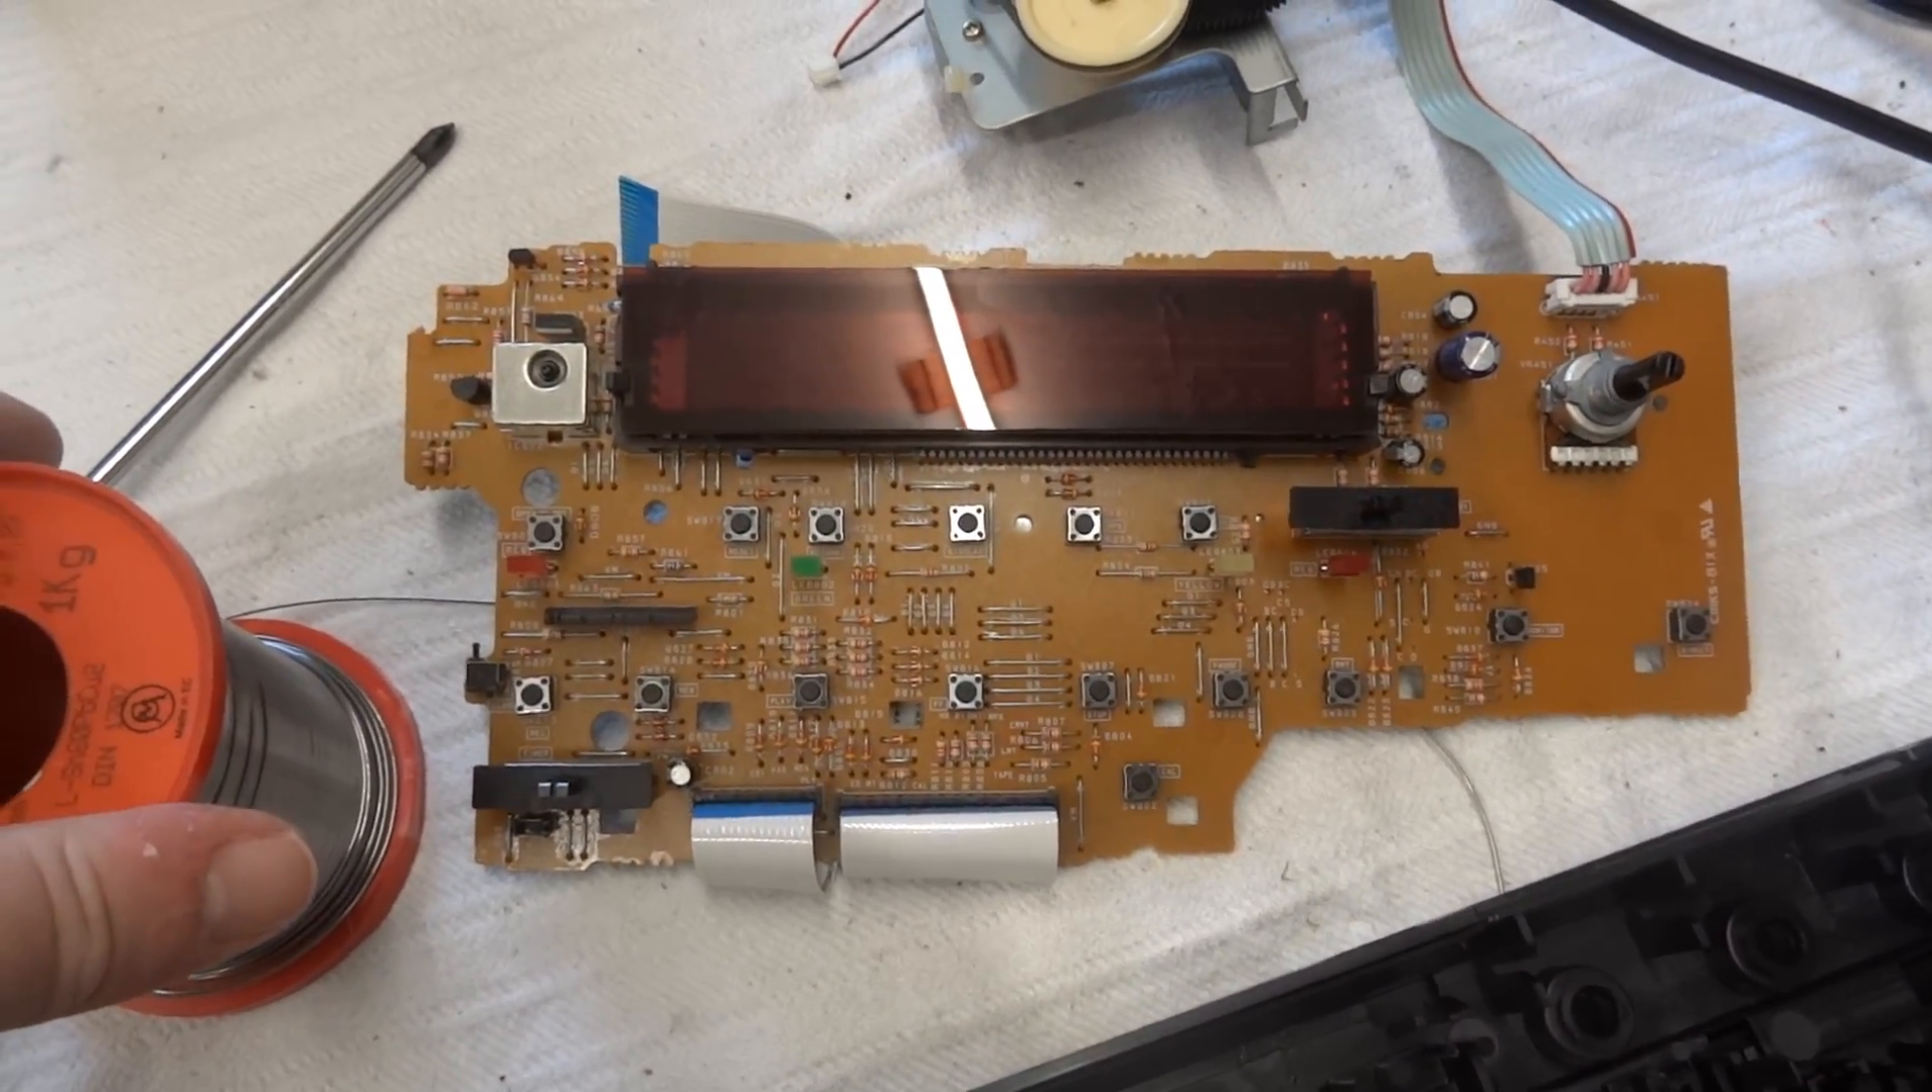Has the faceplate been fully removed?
Yes.